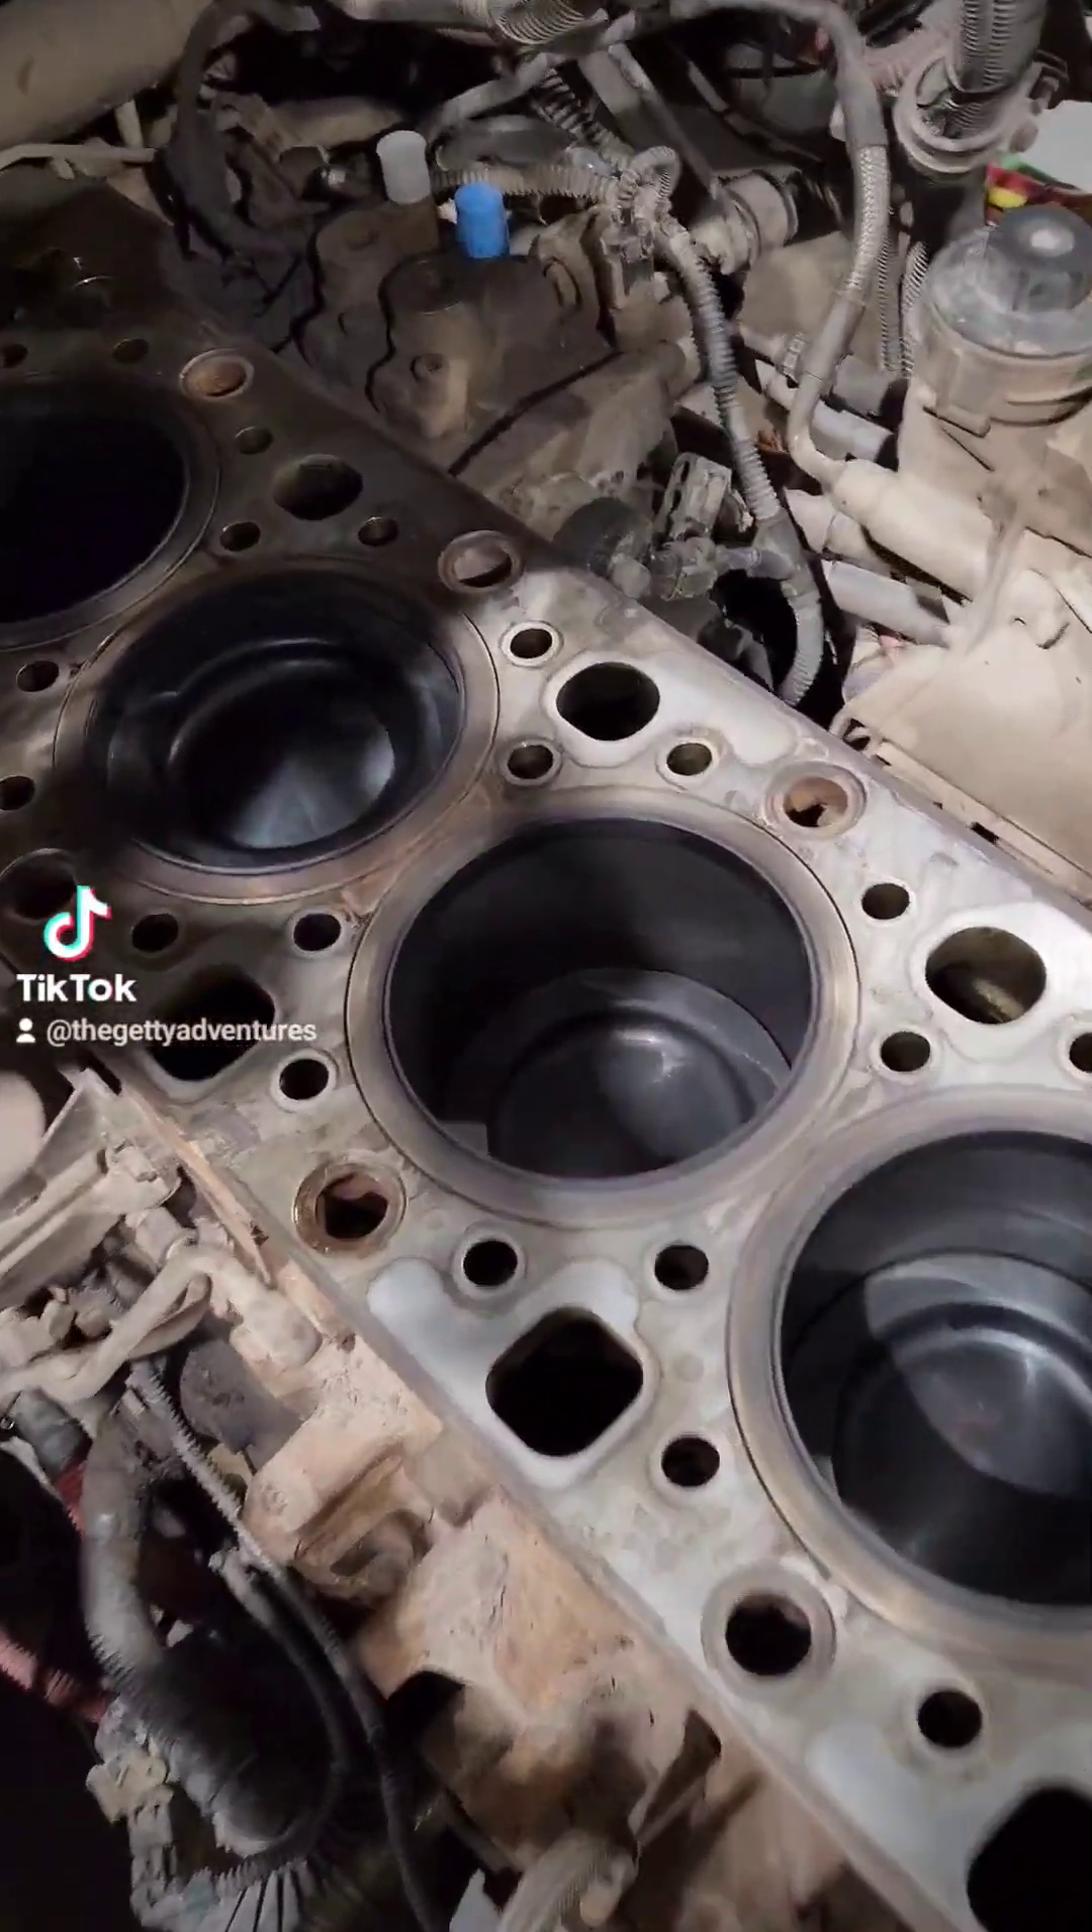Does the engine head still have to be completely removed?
No.